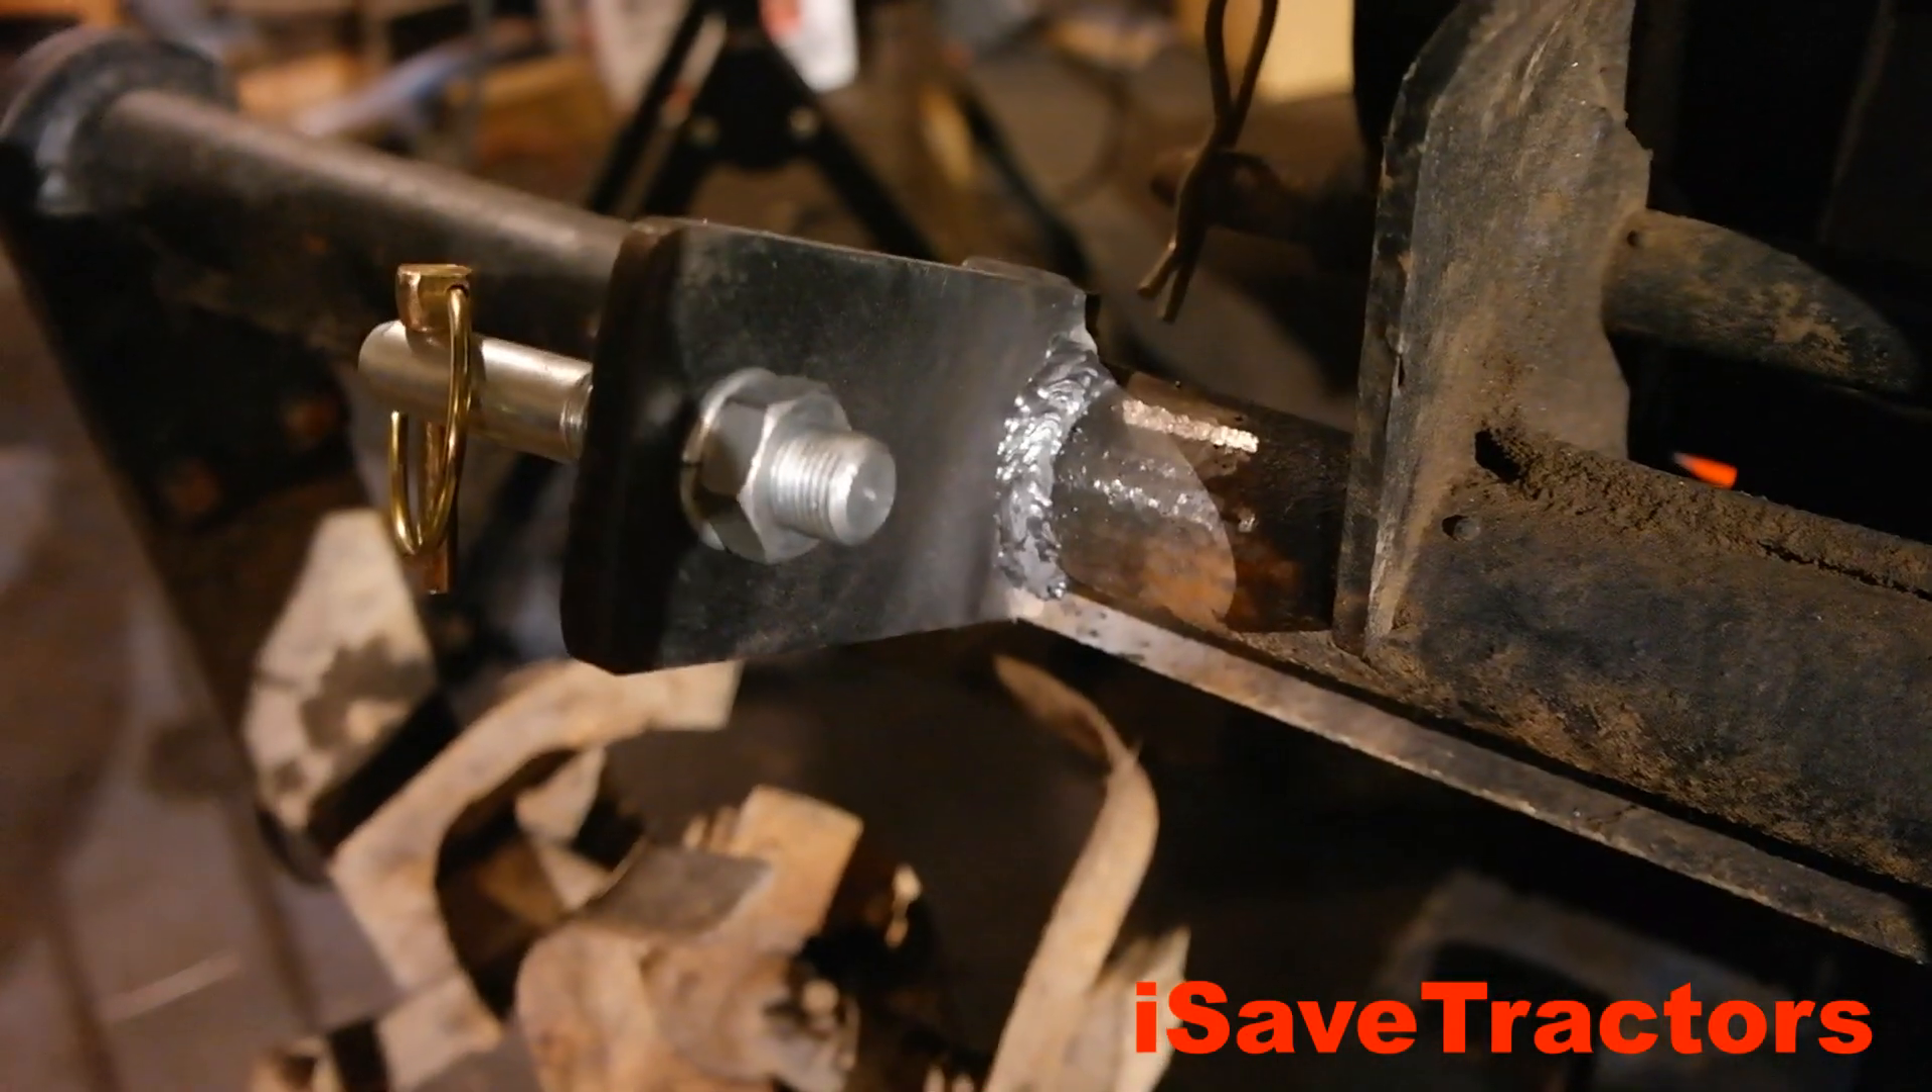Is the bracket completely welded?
Yes.